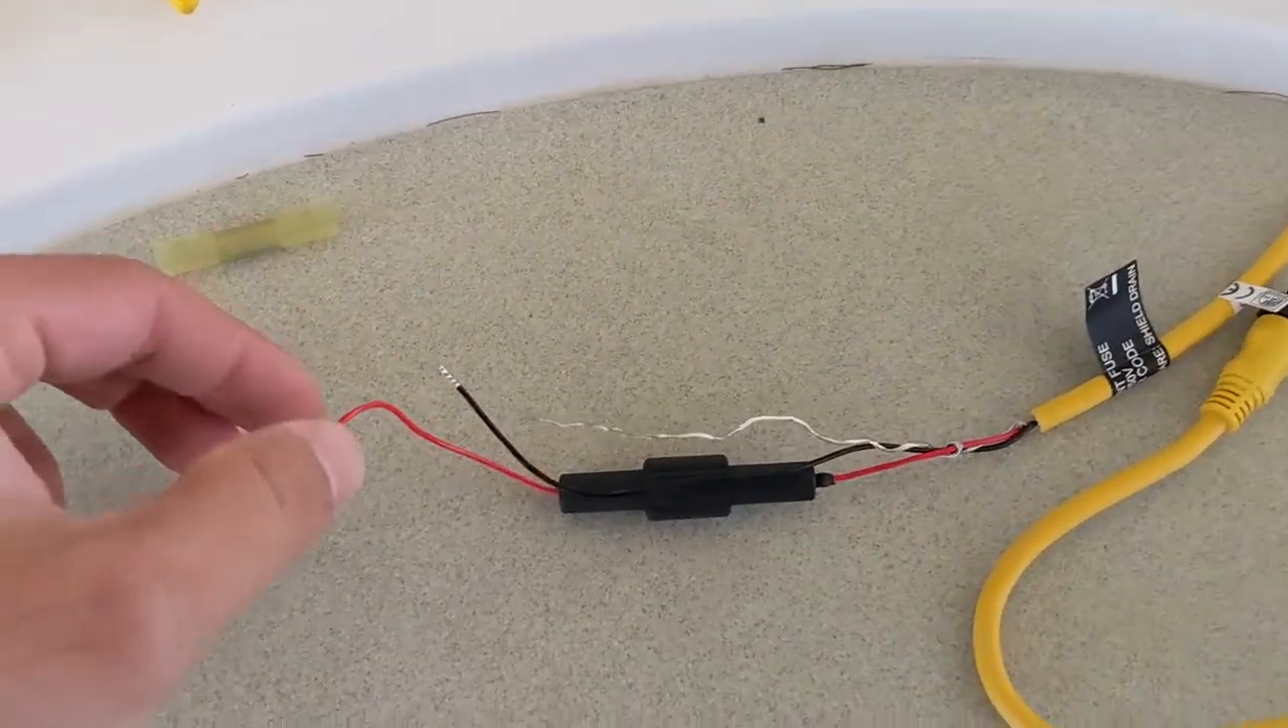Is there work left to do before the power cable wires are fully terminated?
Yes.